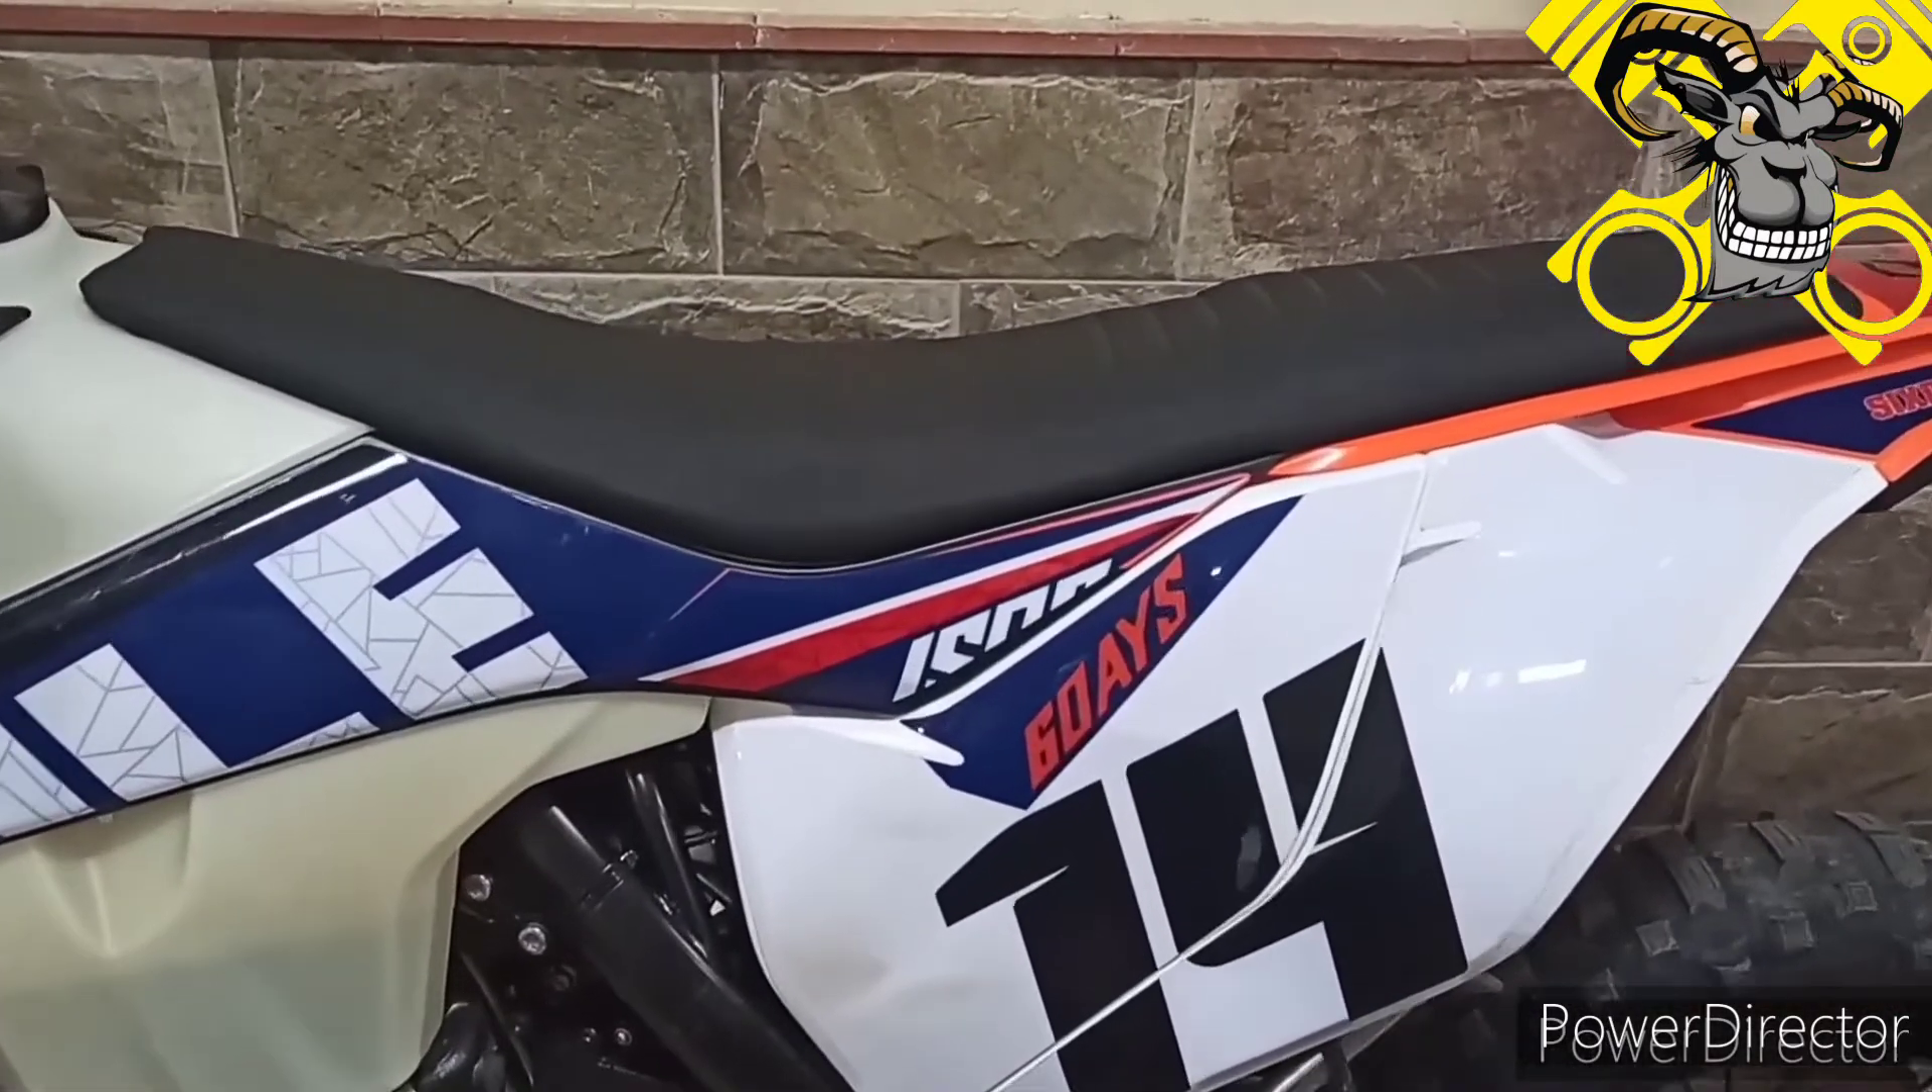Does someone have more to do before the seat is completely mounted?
No.